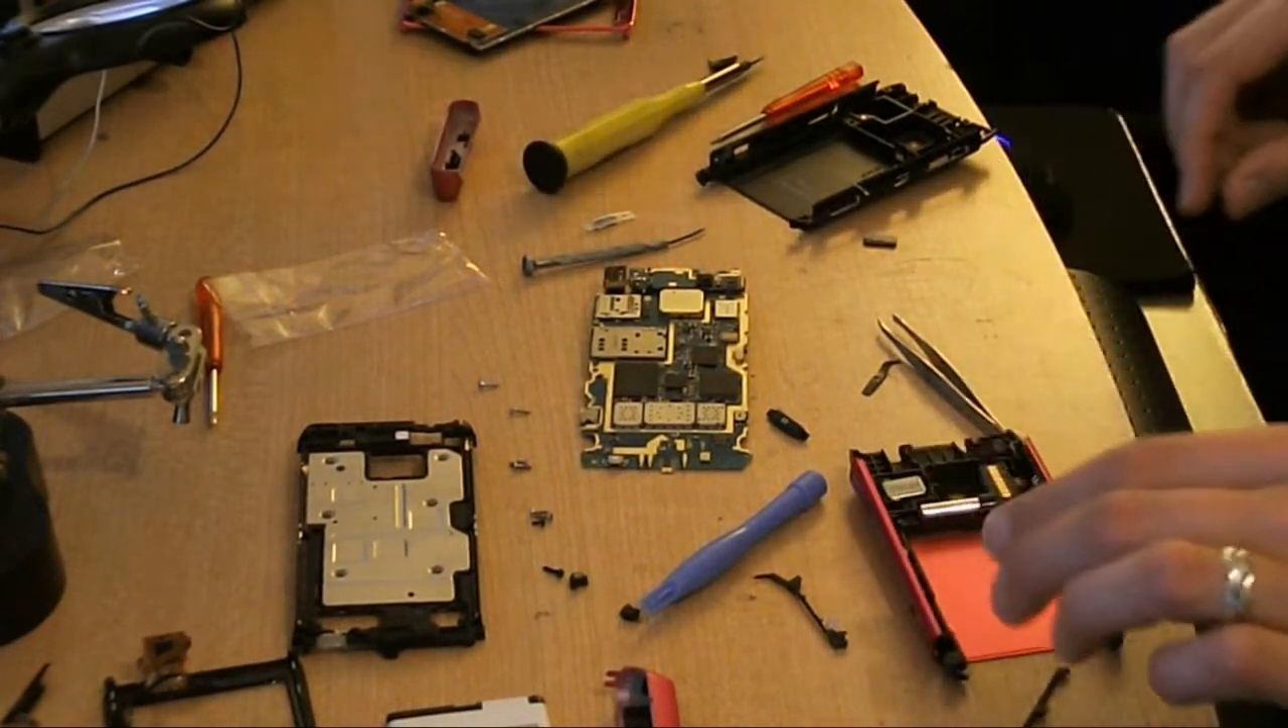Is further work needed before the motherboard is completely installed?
Yes.